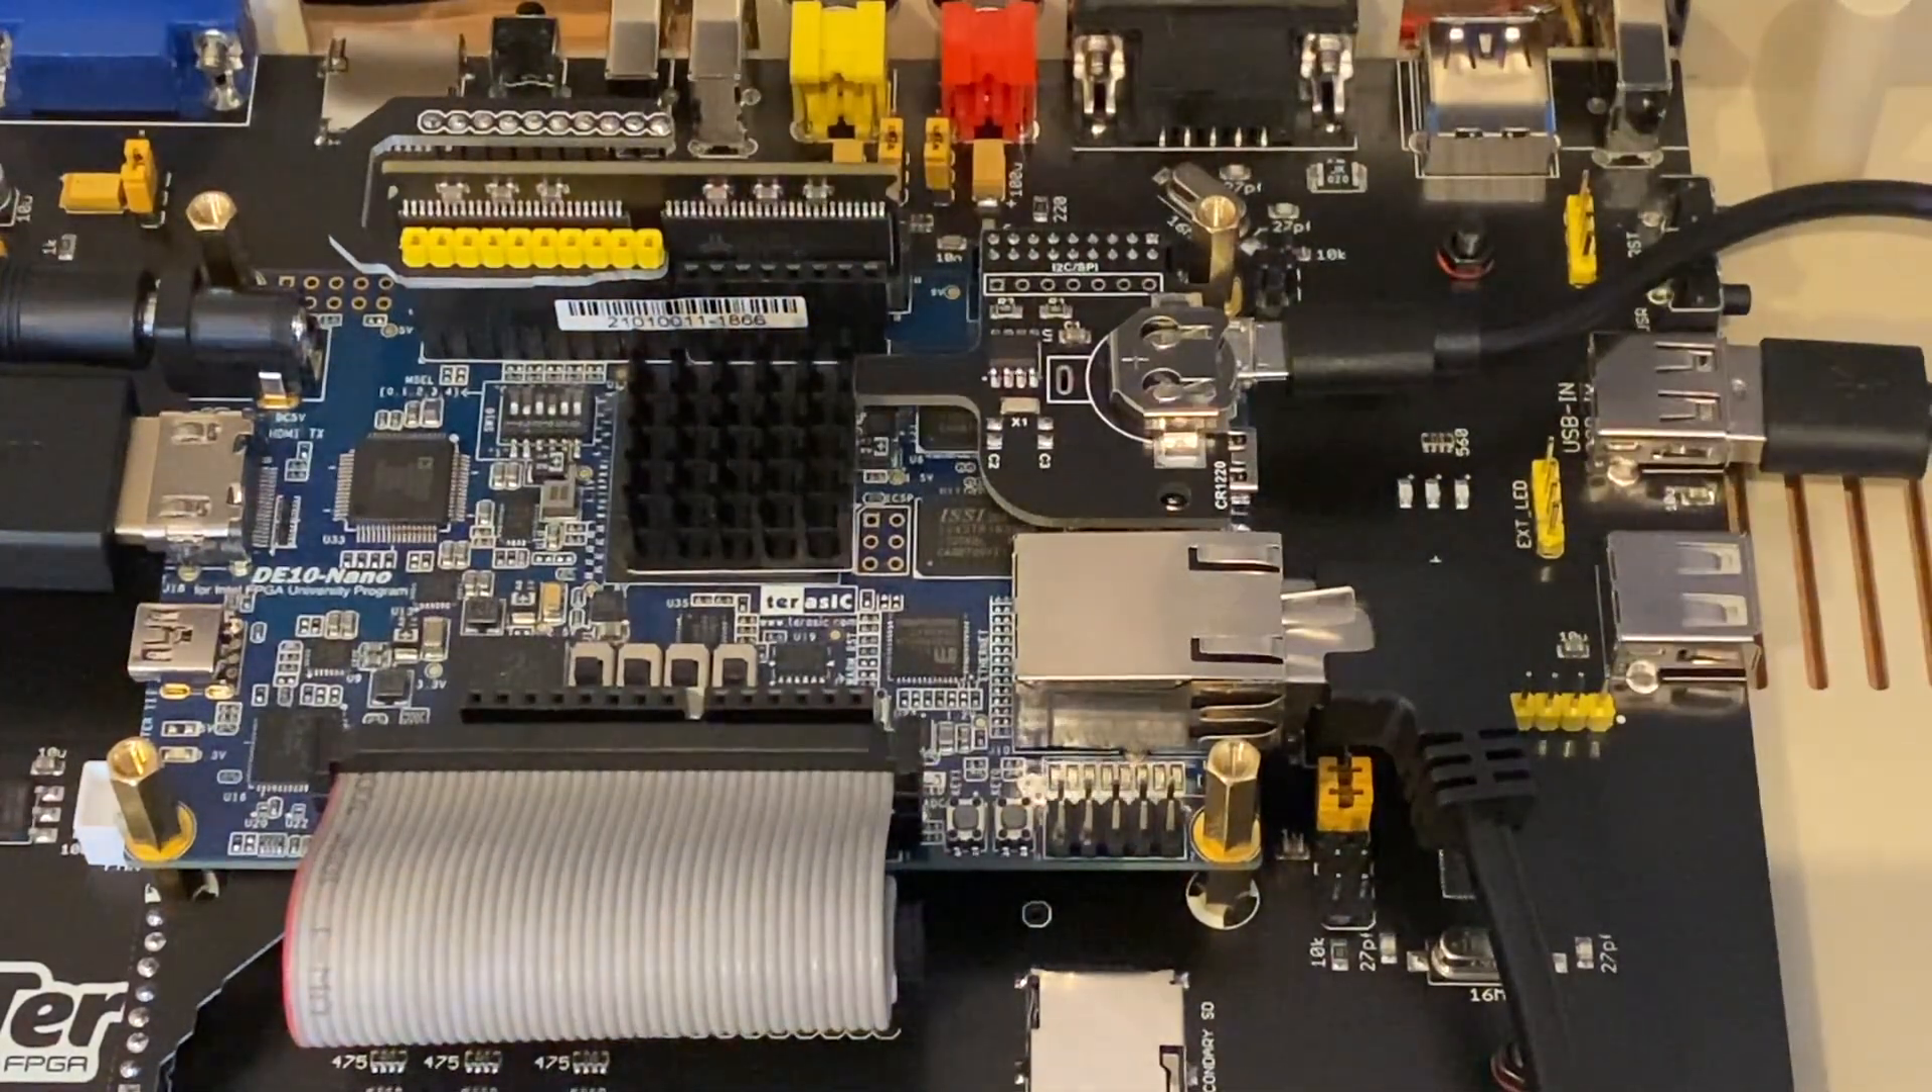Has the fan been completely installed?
No.